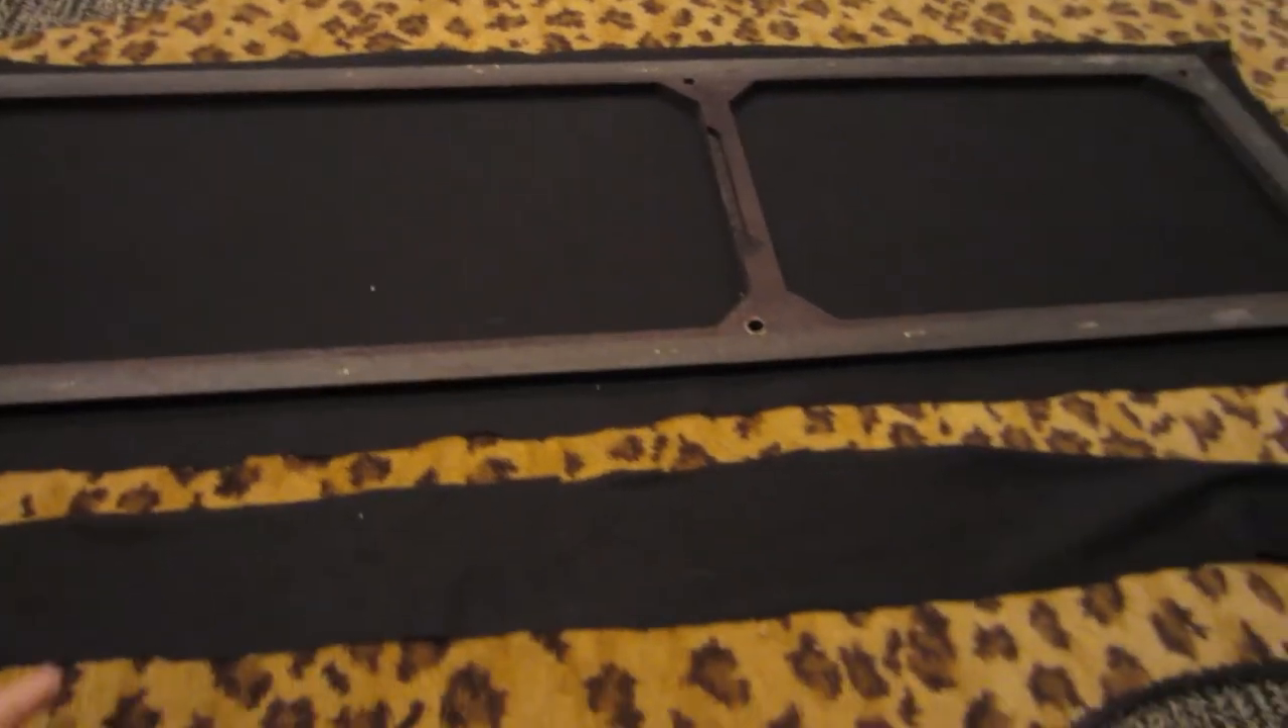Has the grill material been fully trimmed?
Yes.